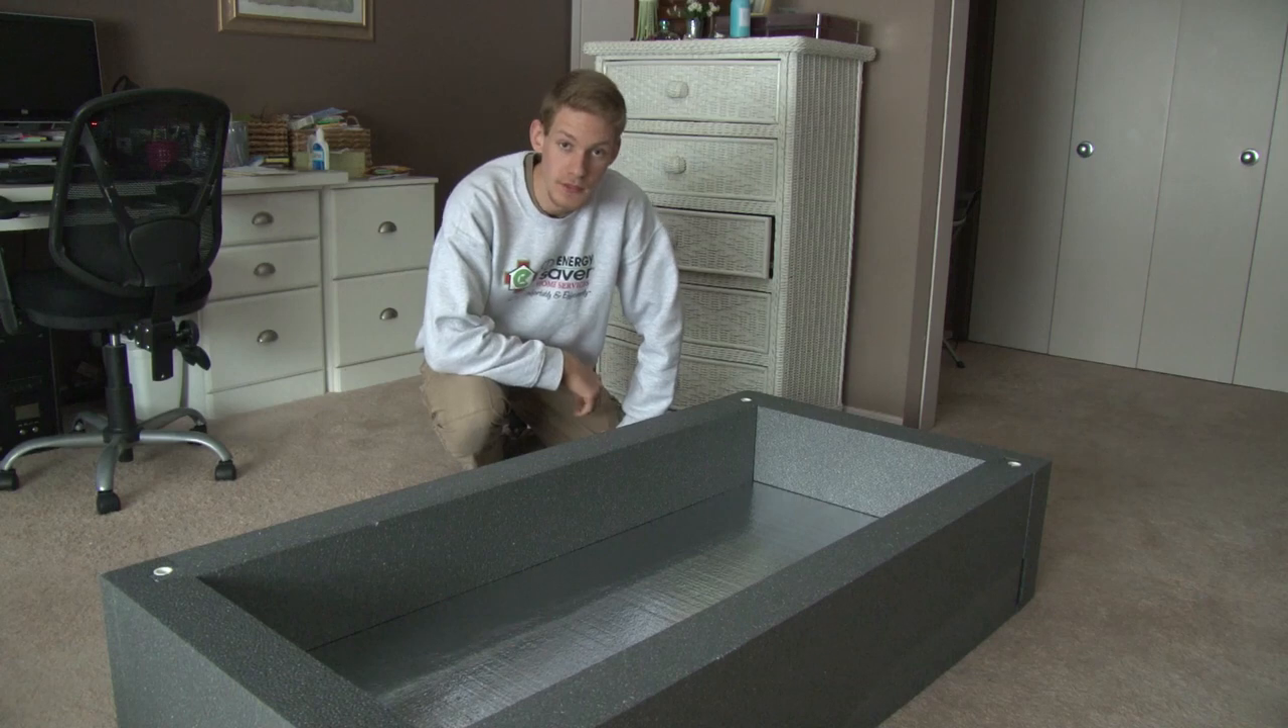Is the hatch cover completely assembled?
Yes.